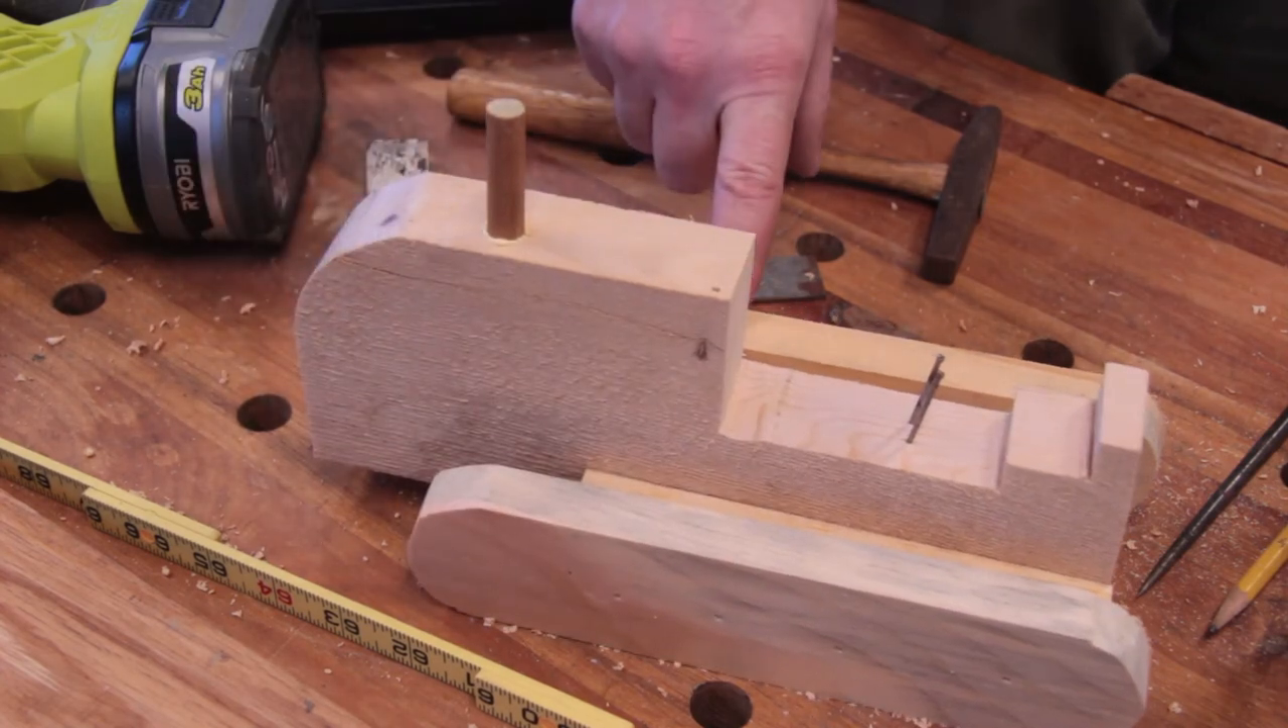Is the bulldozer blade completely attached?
No.